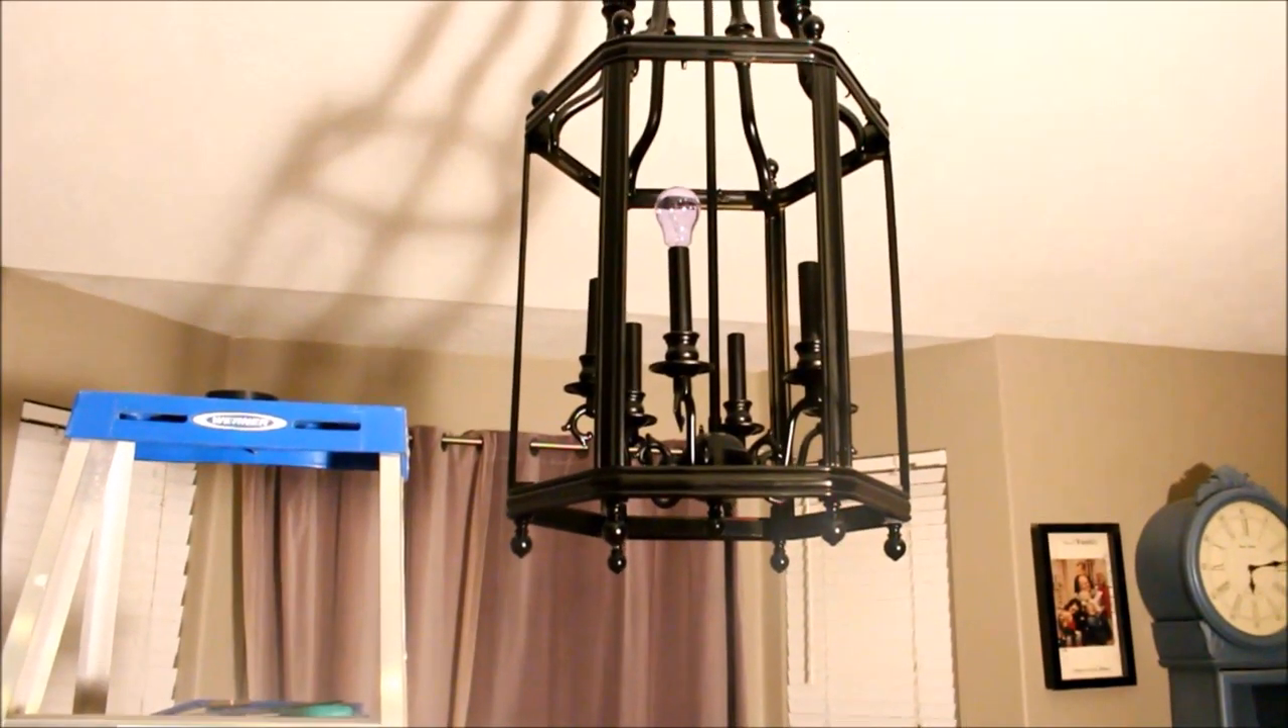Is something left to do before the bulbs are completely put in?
Yes.